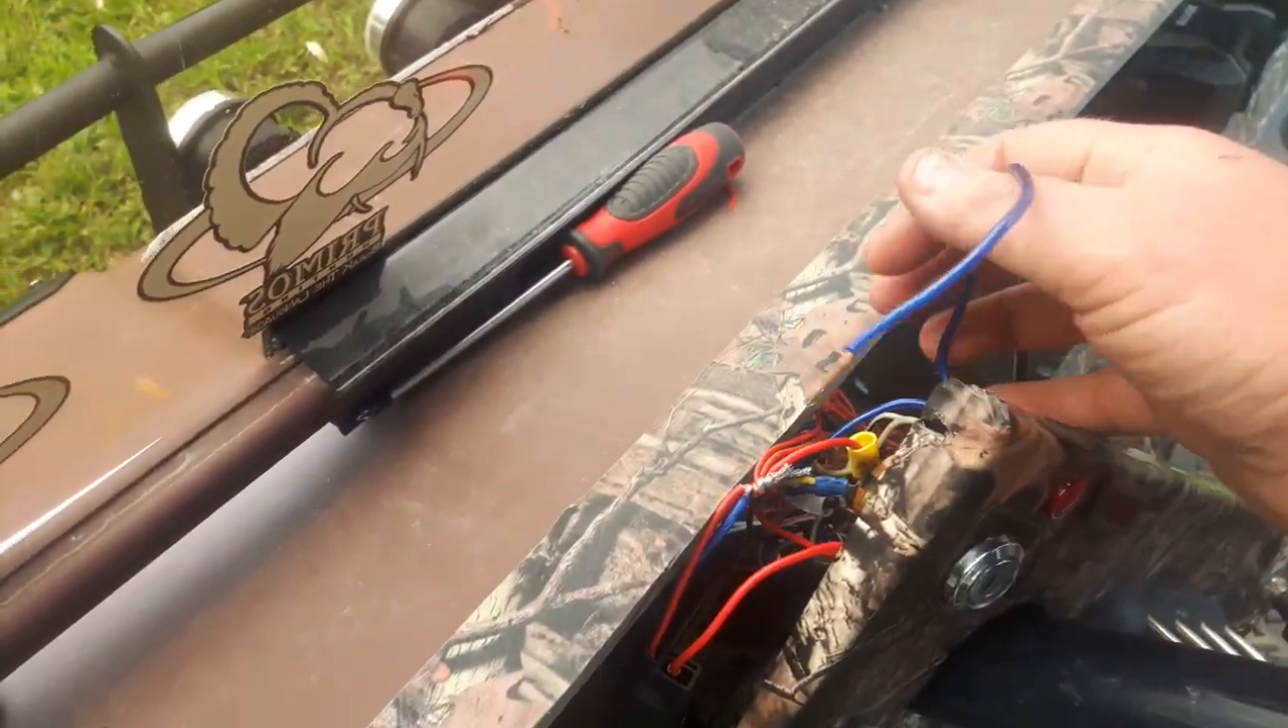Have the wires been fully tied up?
No.